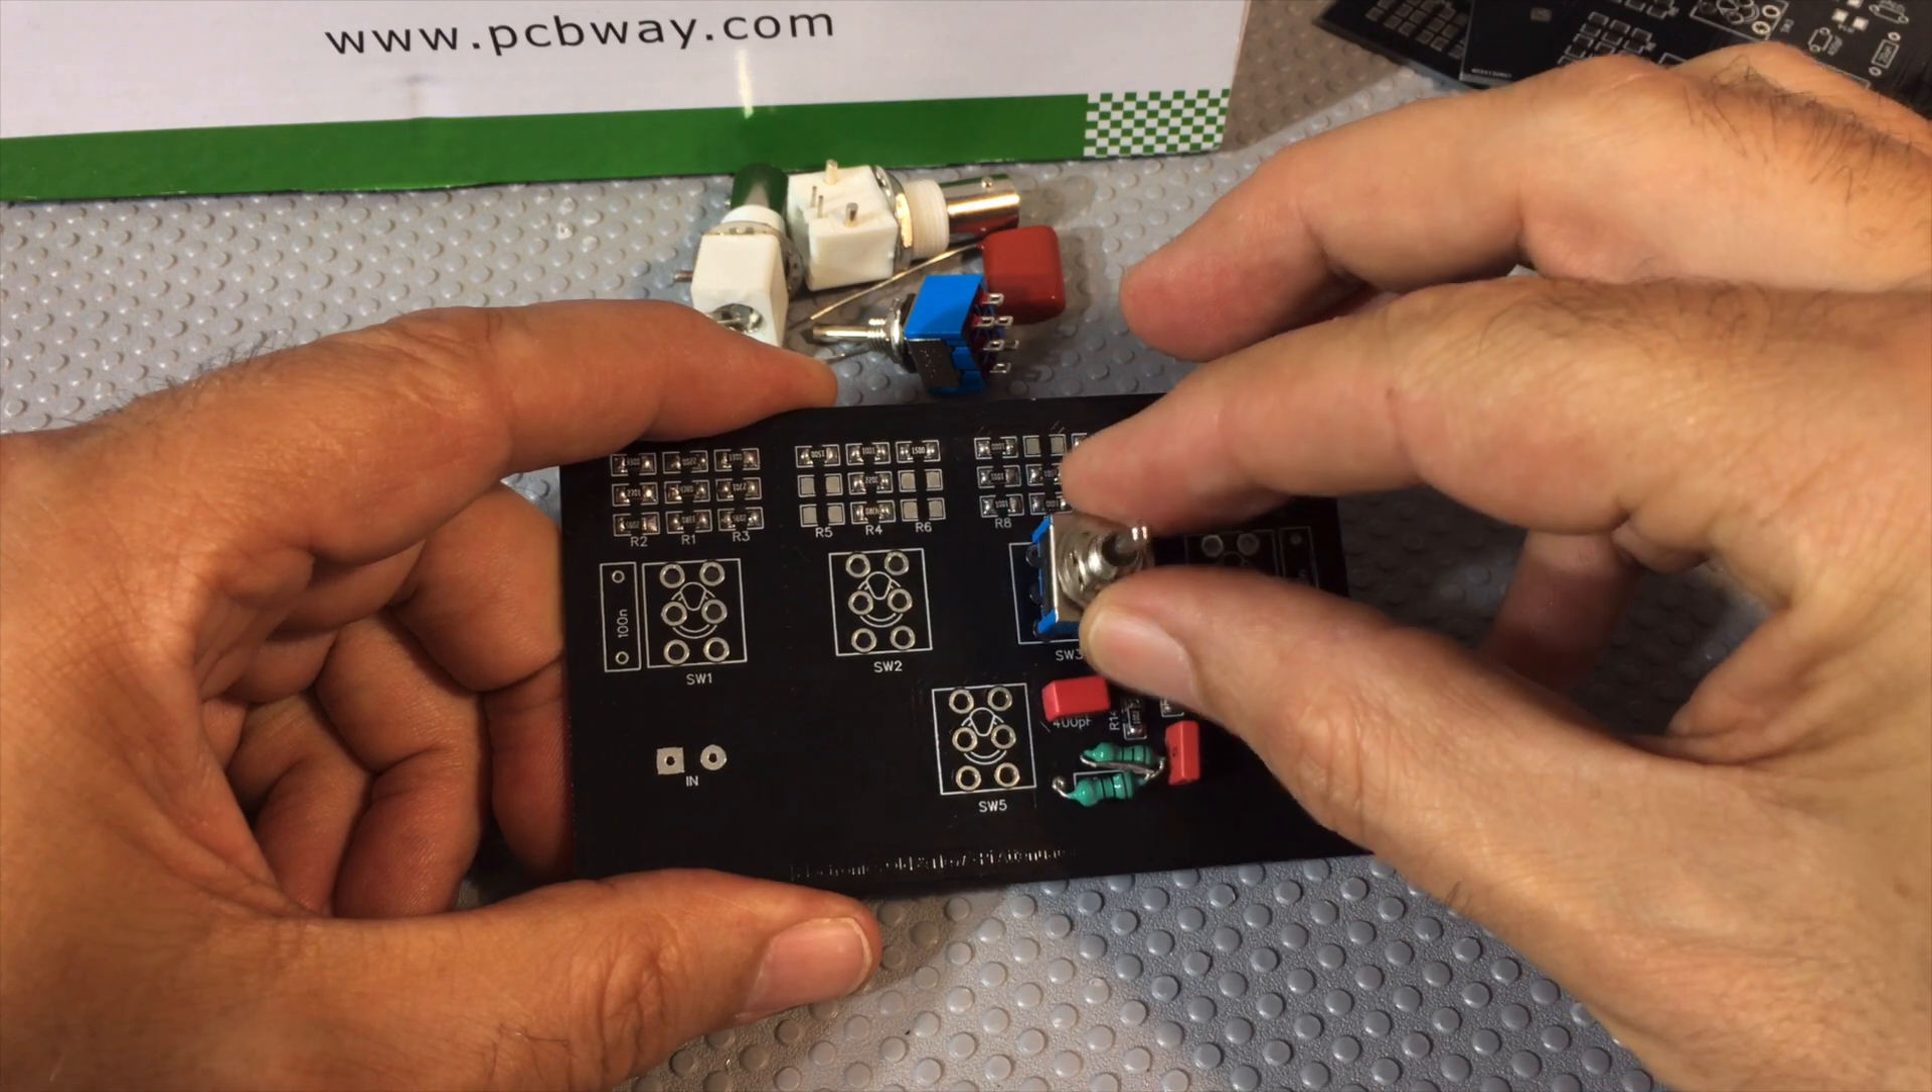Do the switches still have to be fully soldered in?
Yes.